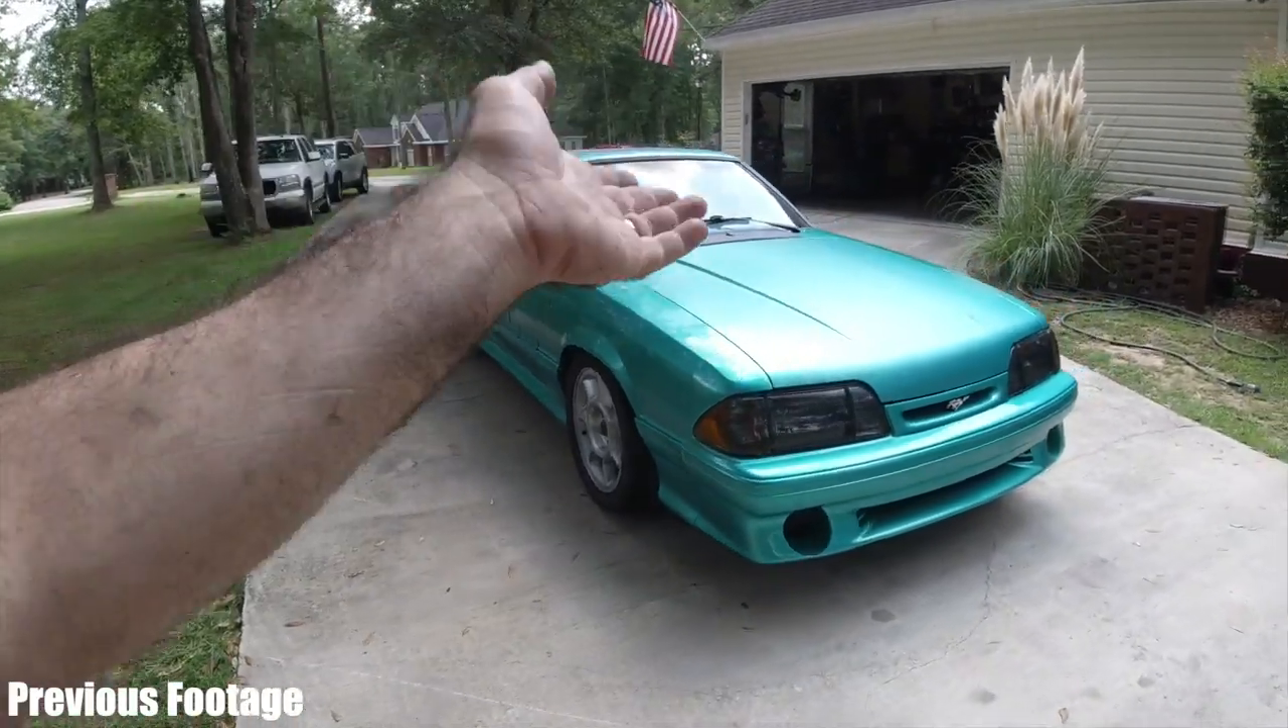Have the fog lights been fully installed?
No.